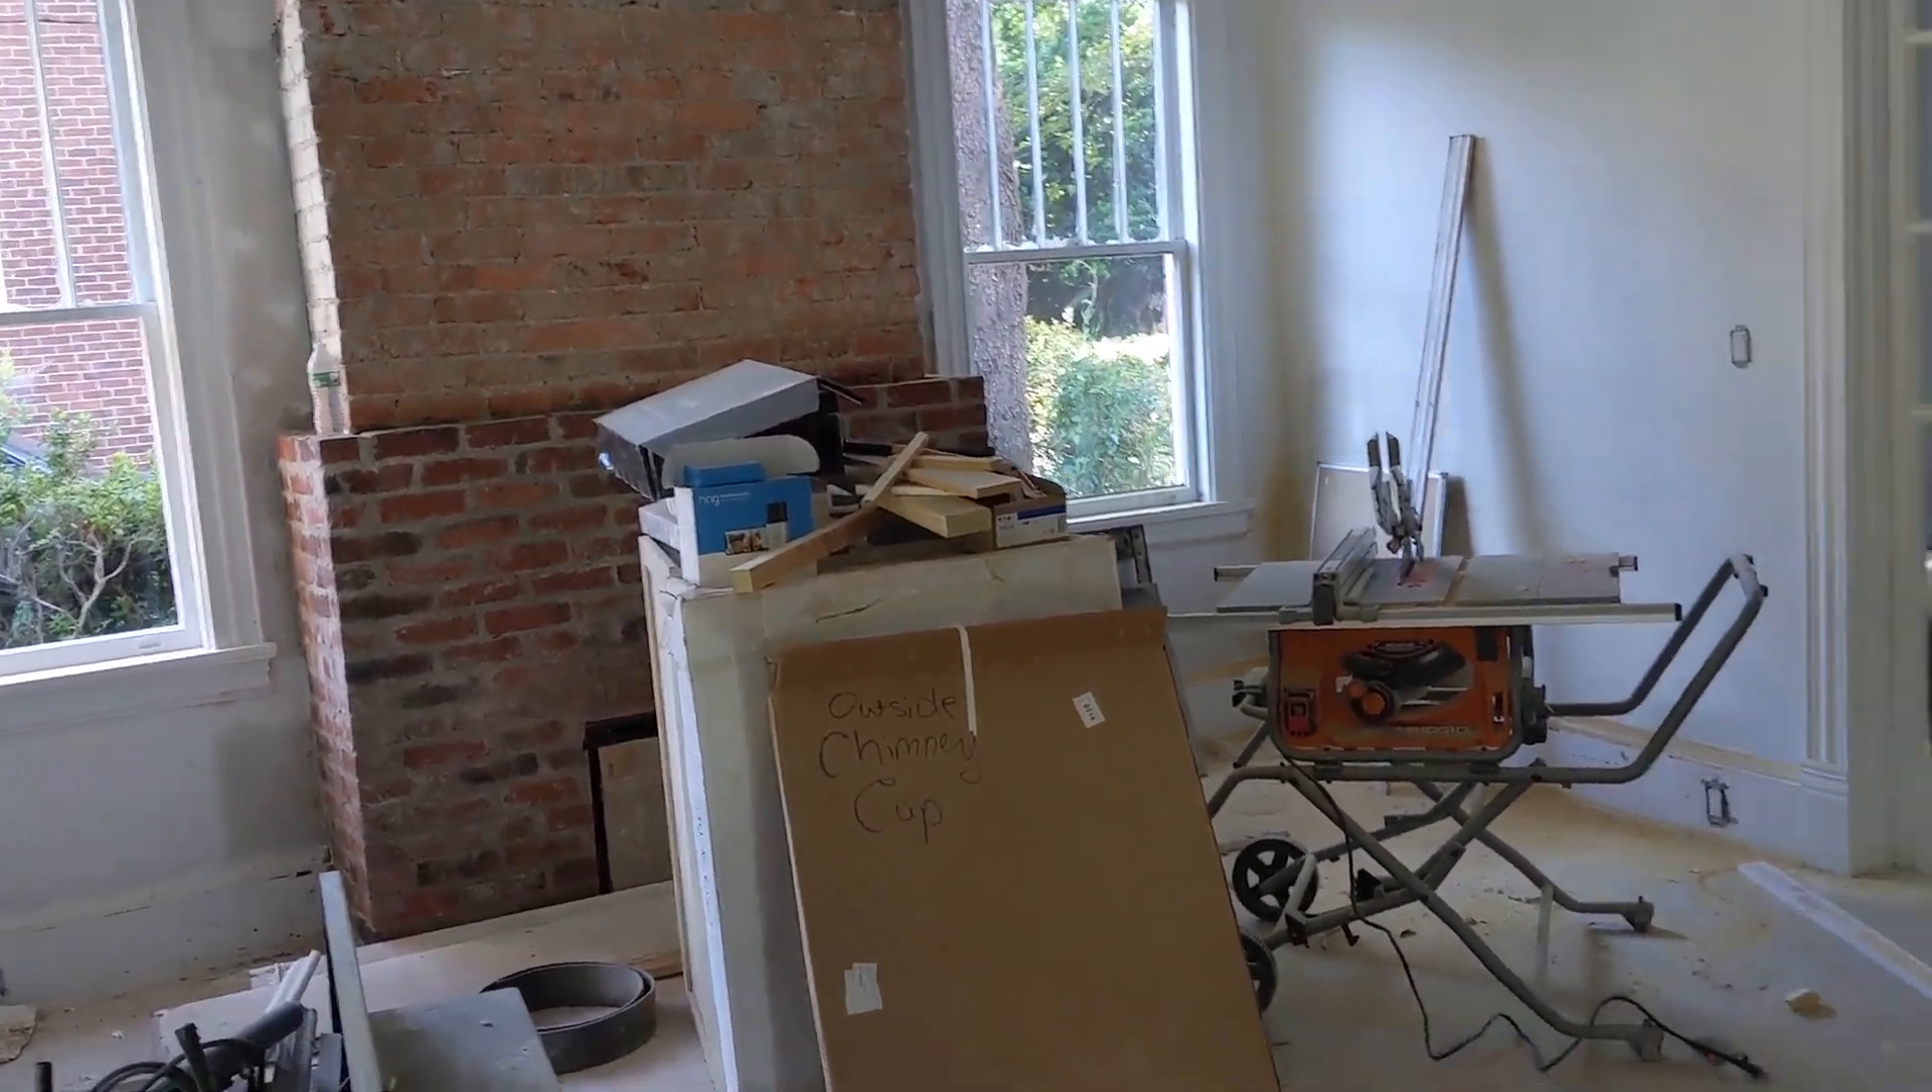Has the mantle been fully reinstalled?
No.